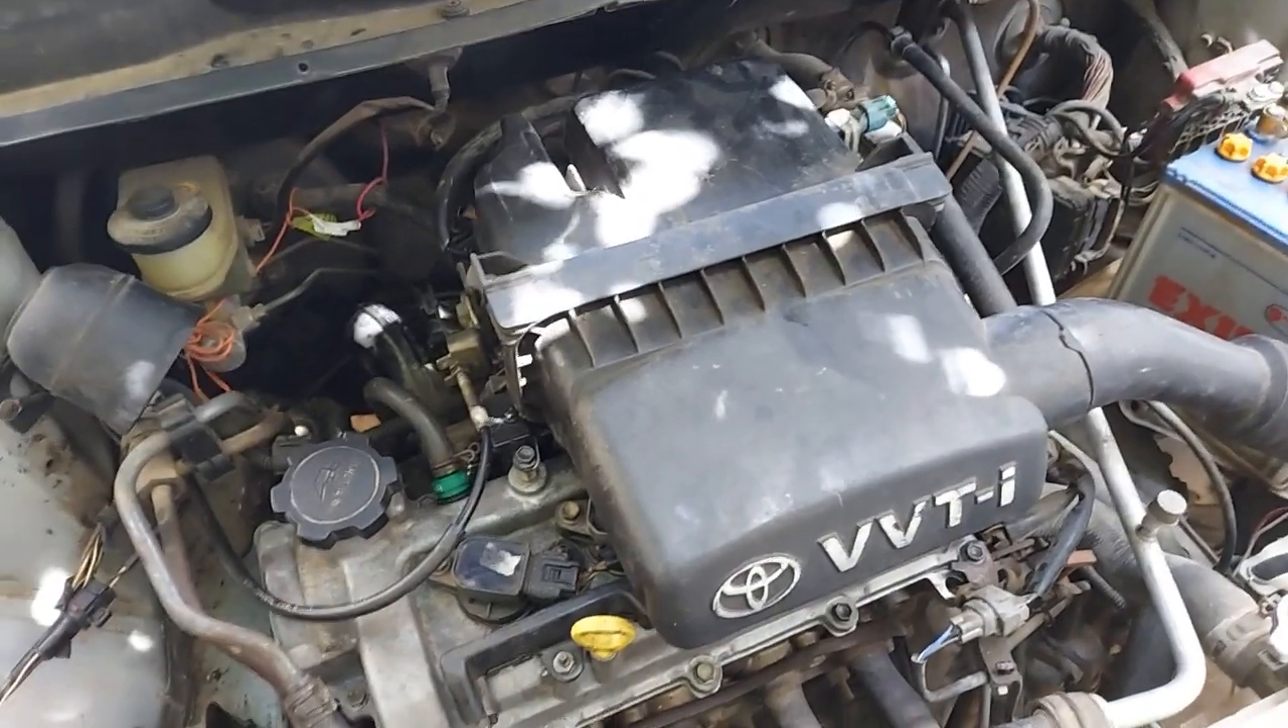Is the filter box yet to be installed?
No.